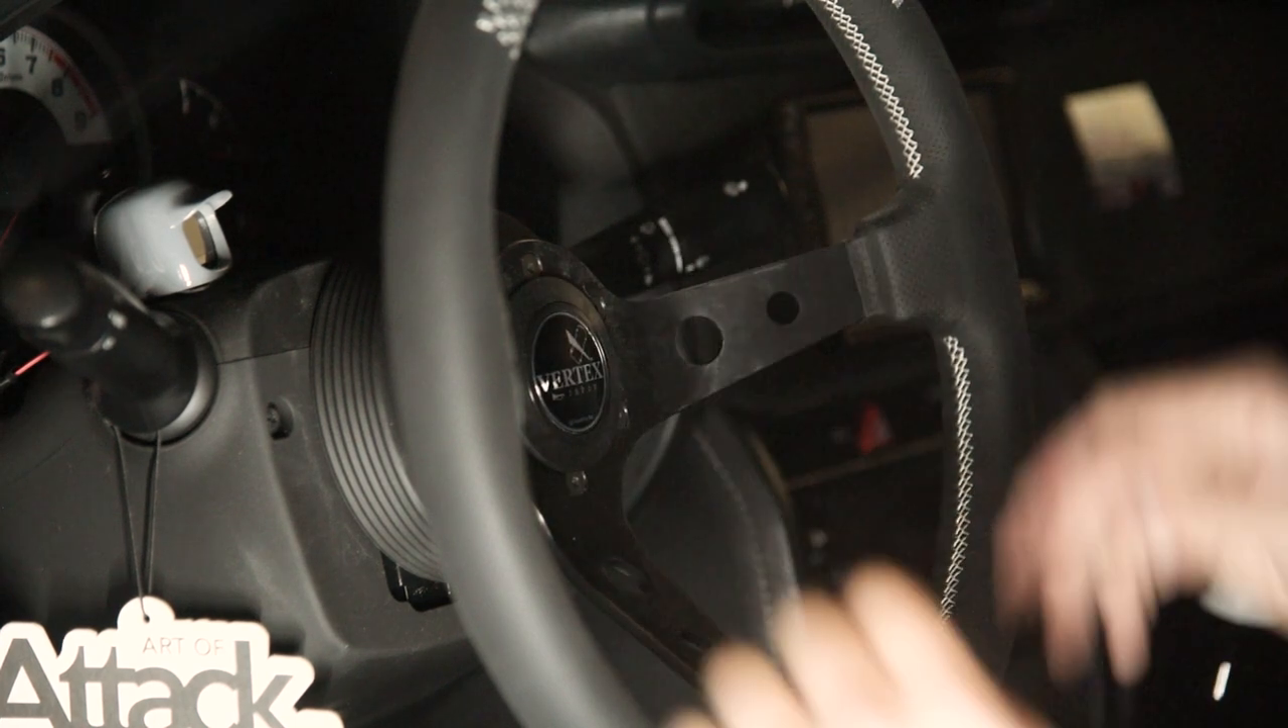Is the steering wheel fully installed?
Yes.